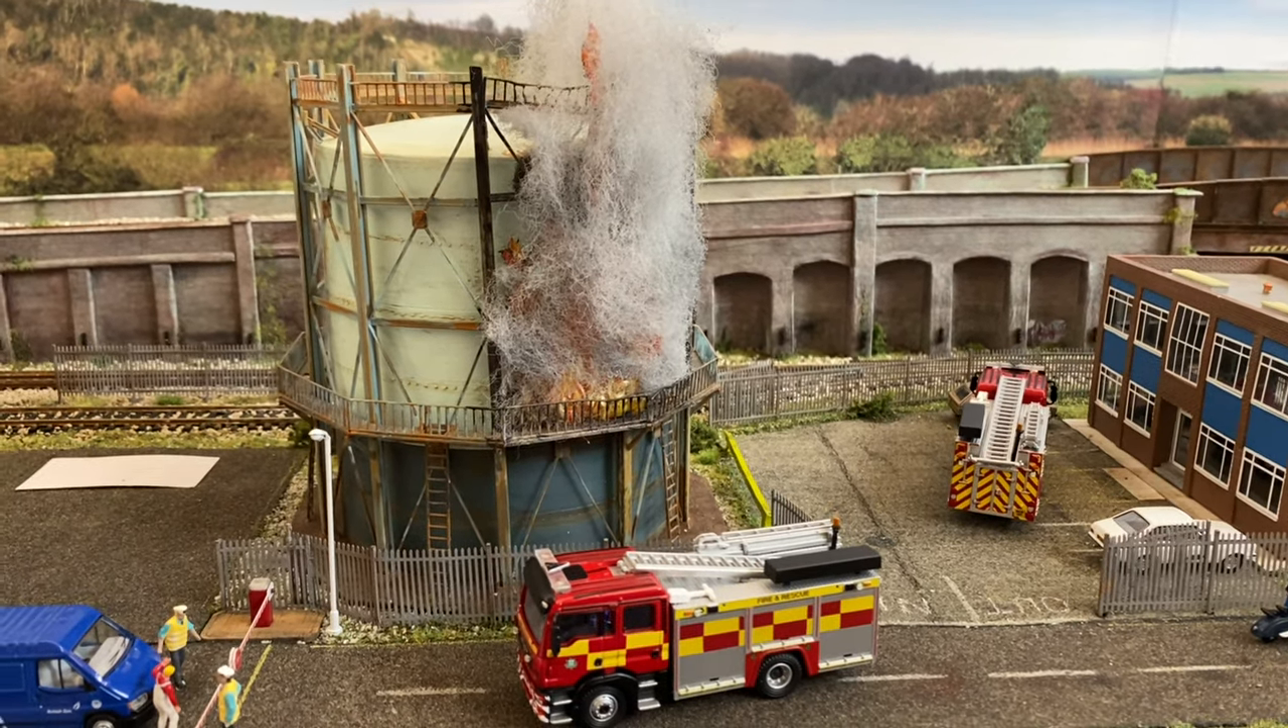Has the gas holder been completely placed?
Yes.